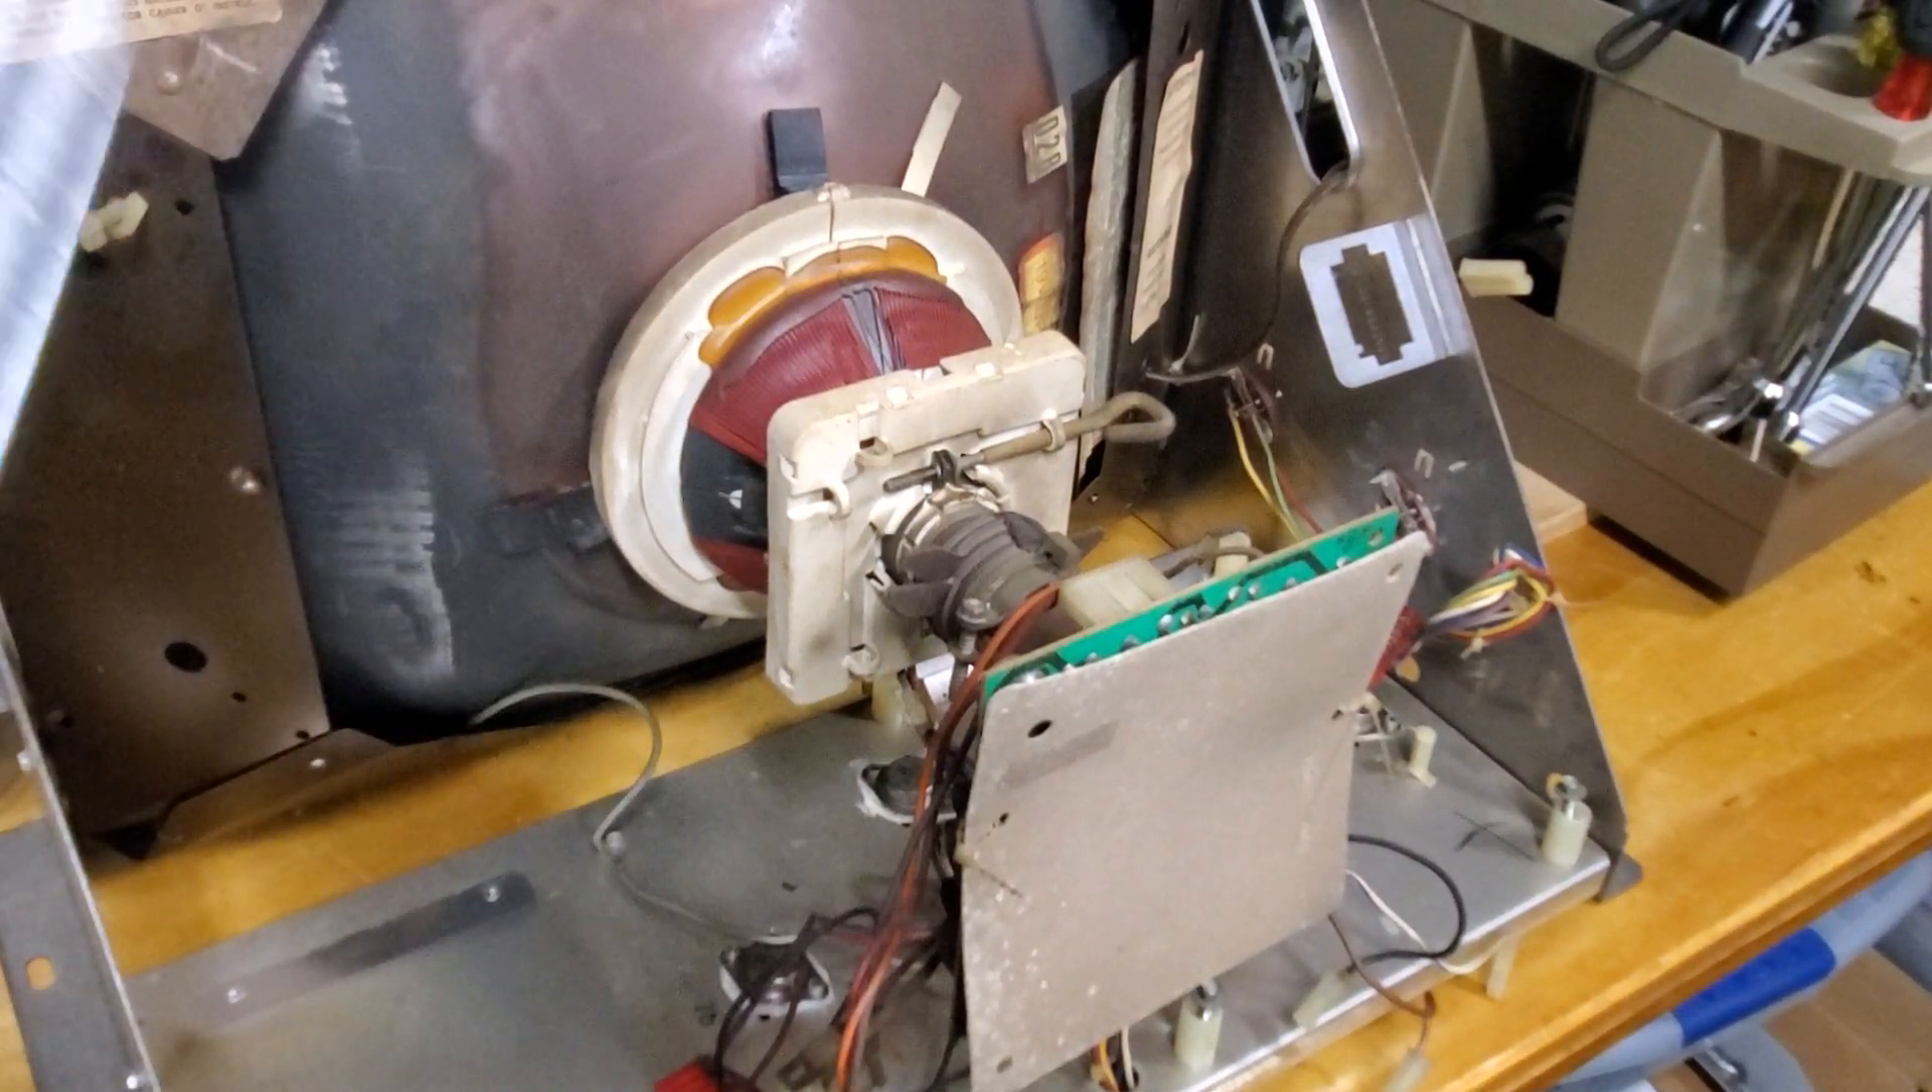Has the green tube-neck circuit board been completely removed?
No.